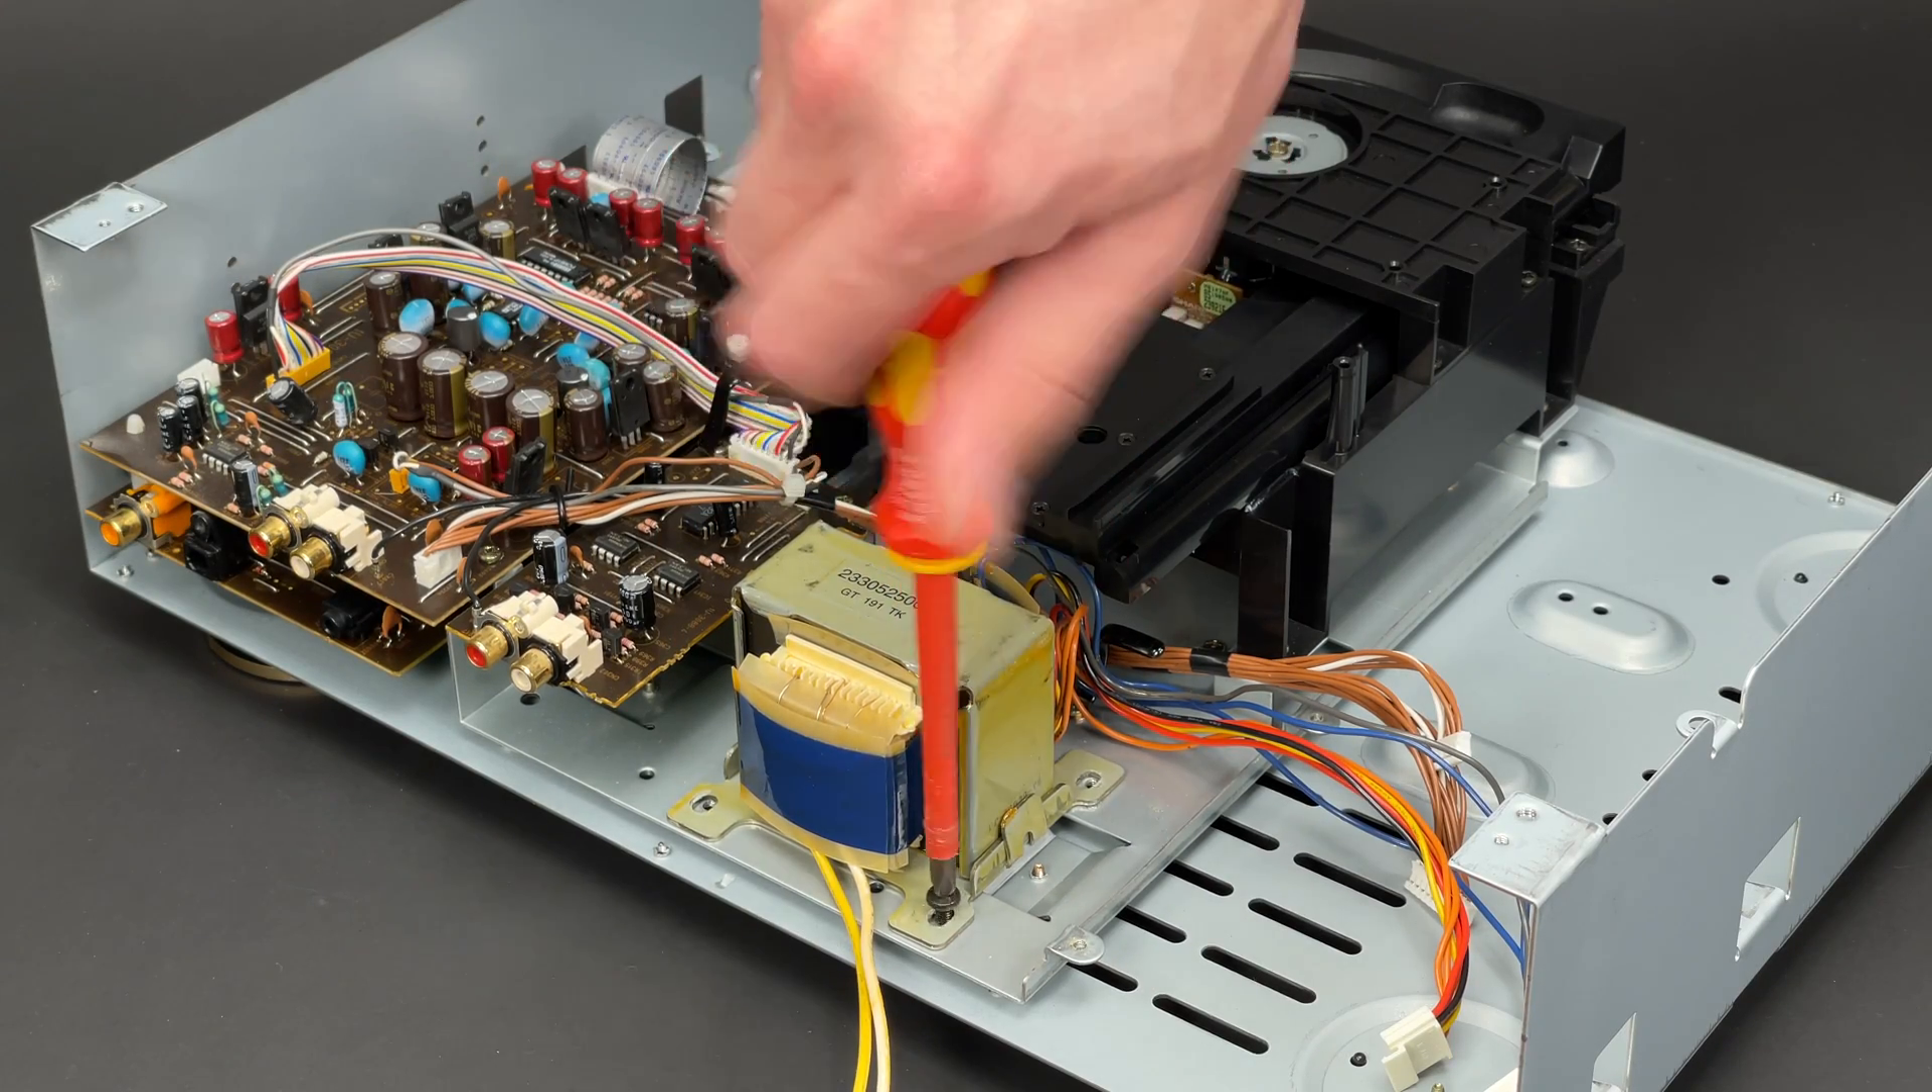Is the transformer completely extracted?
No.